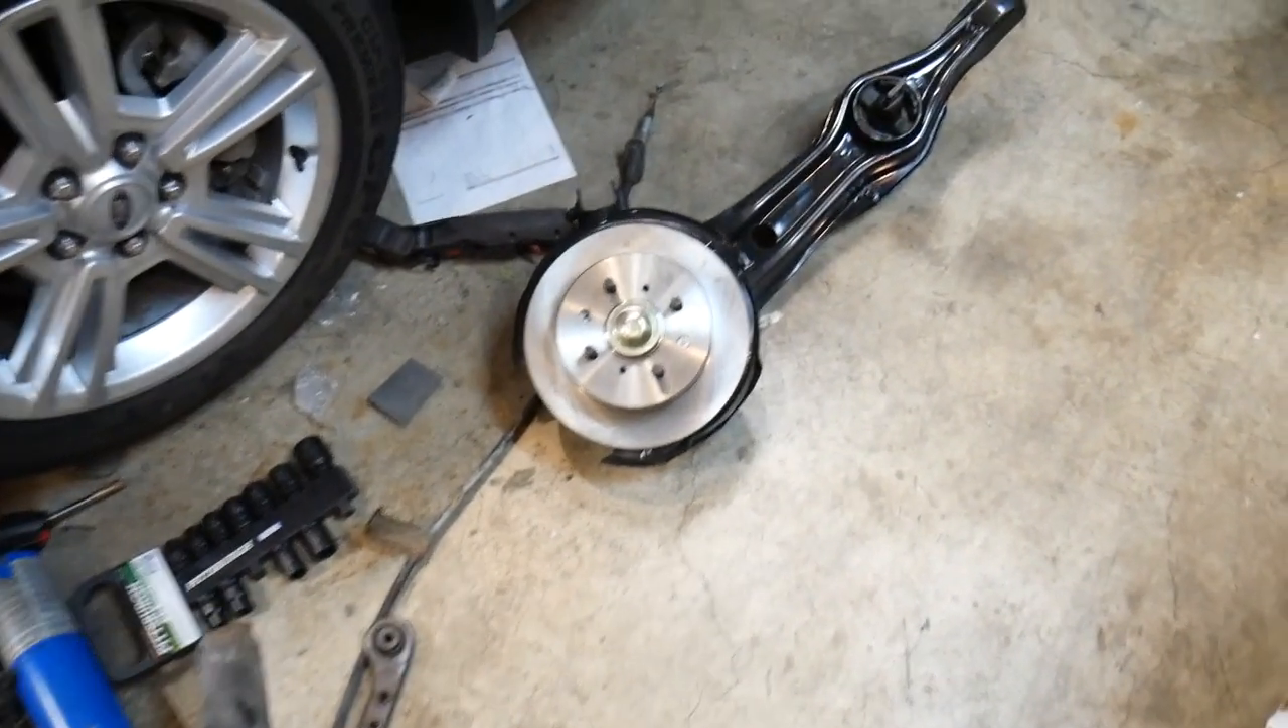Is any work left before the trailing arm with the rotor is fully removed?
No.